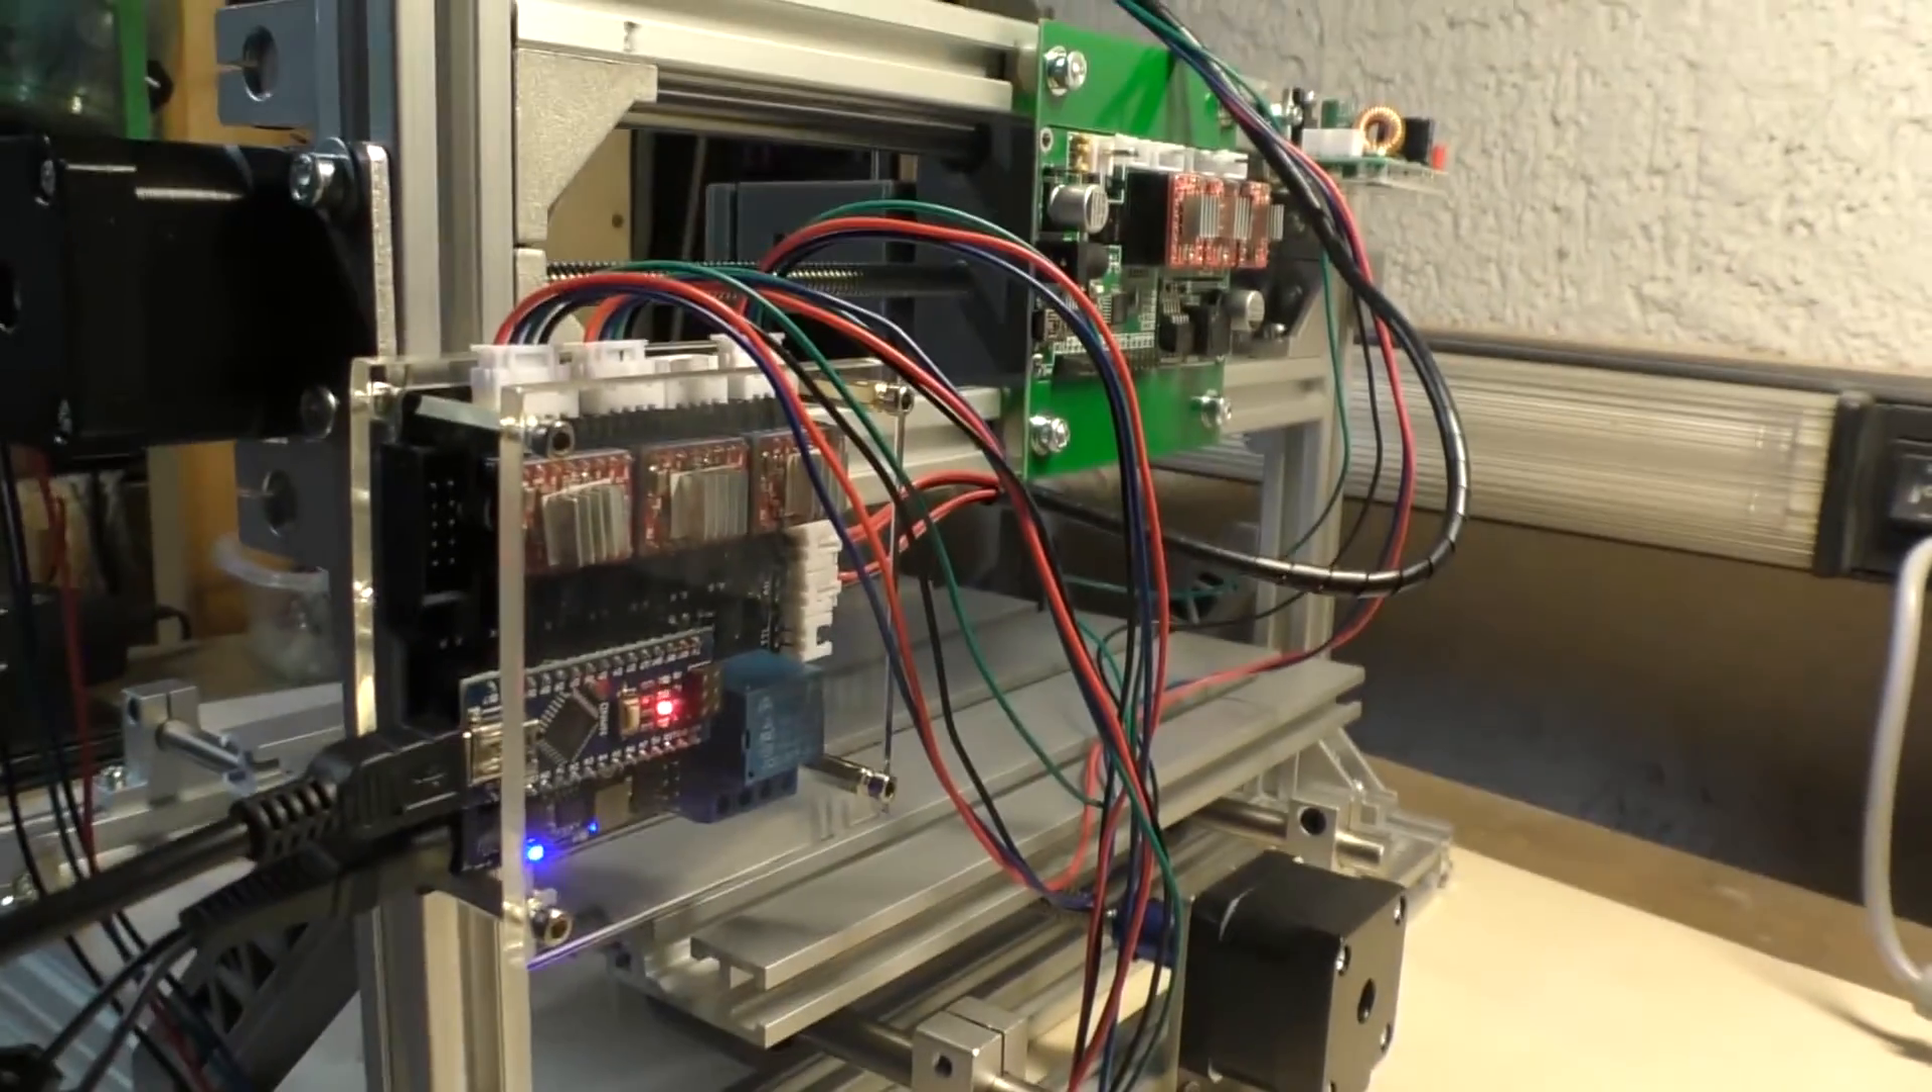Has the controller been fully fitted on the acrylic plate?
Yes.